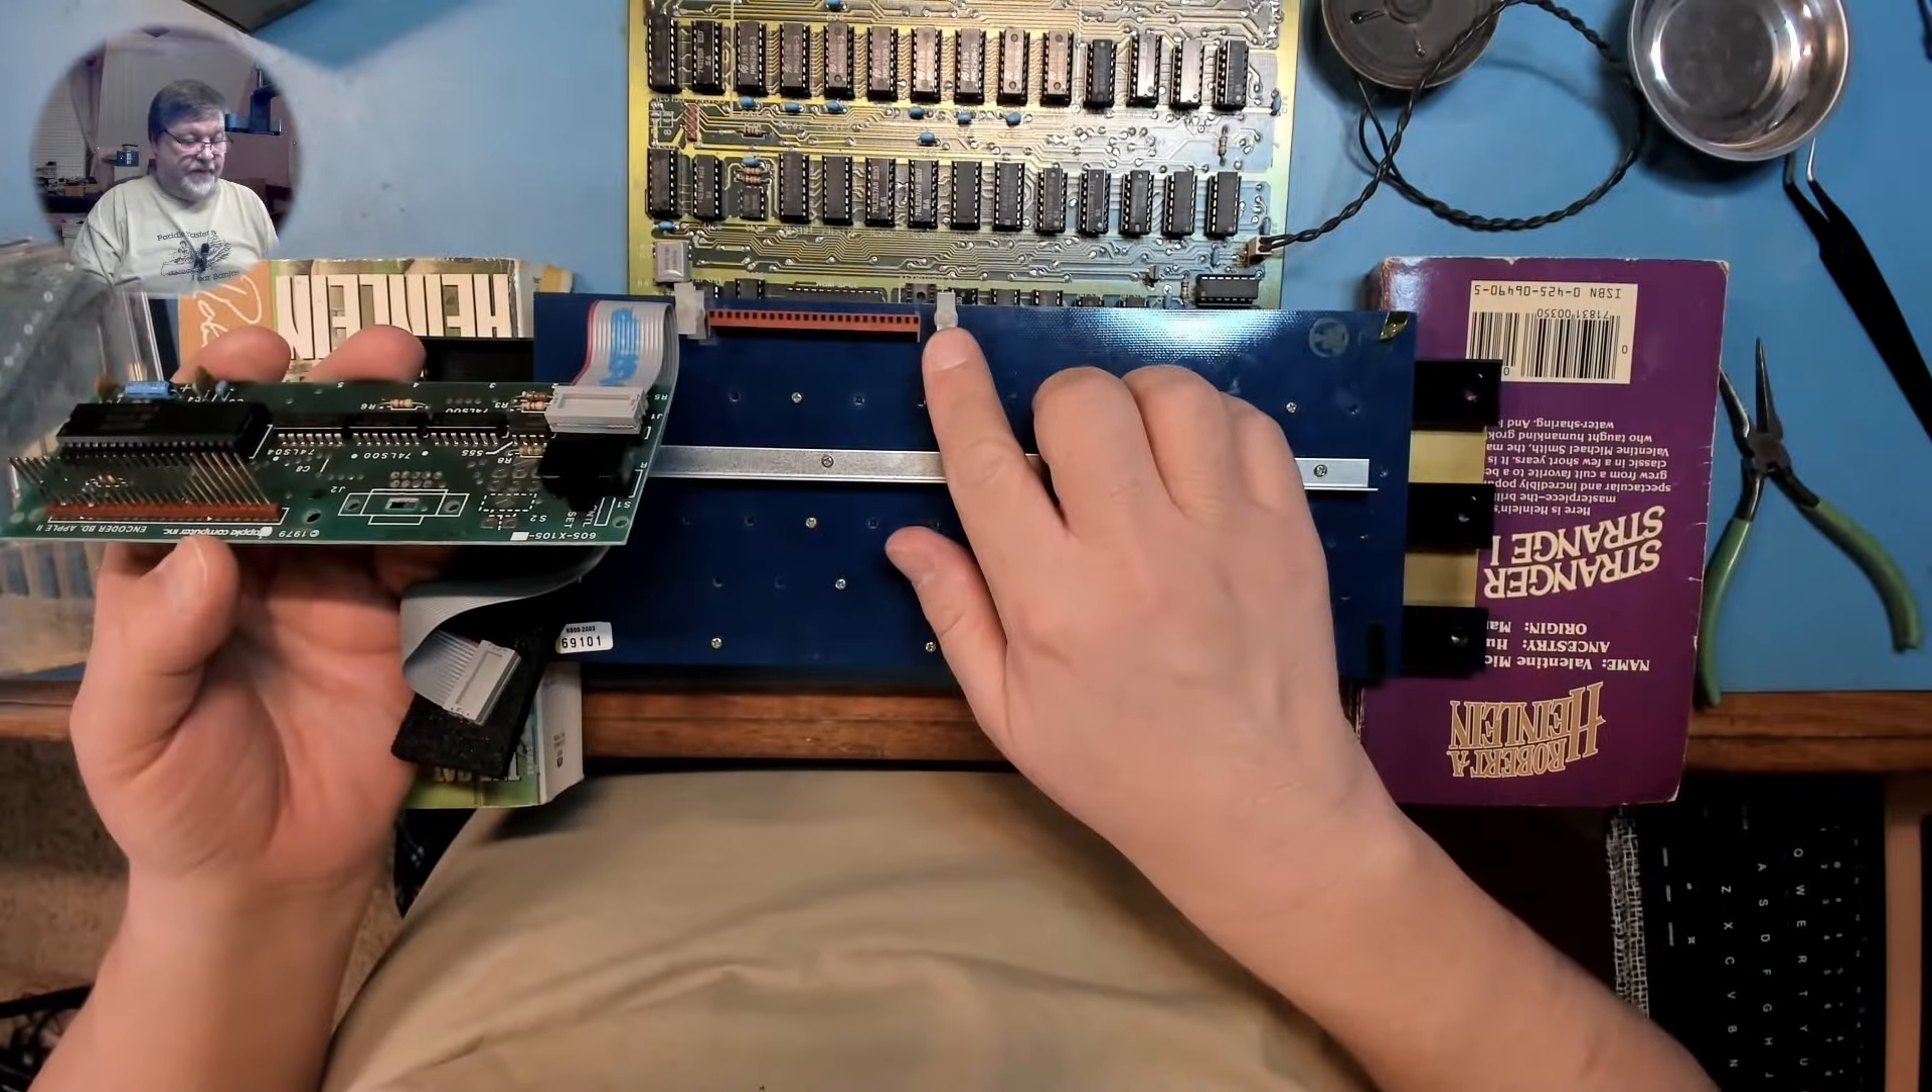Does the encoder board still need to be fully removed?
No.